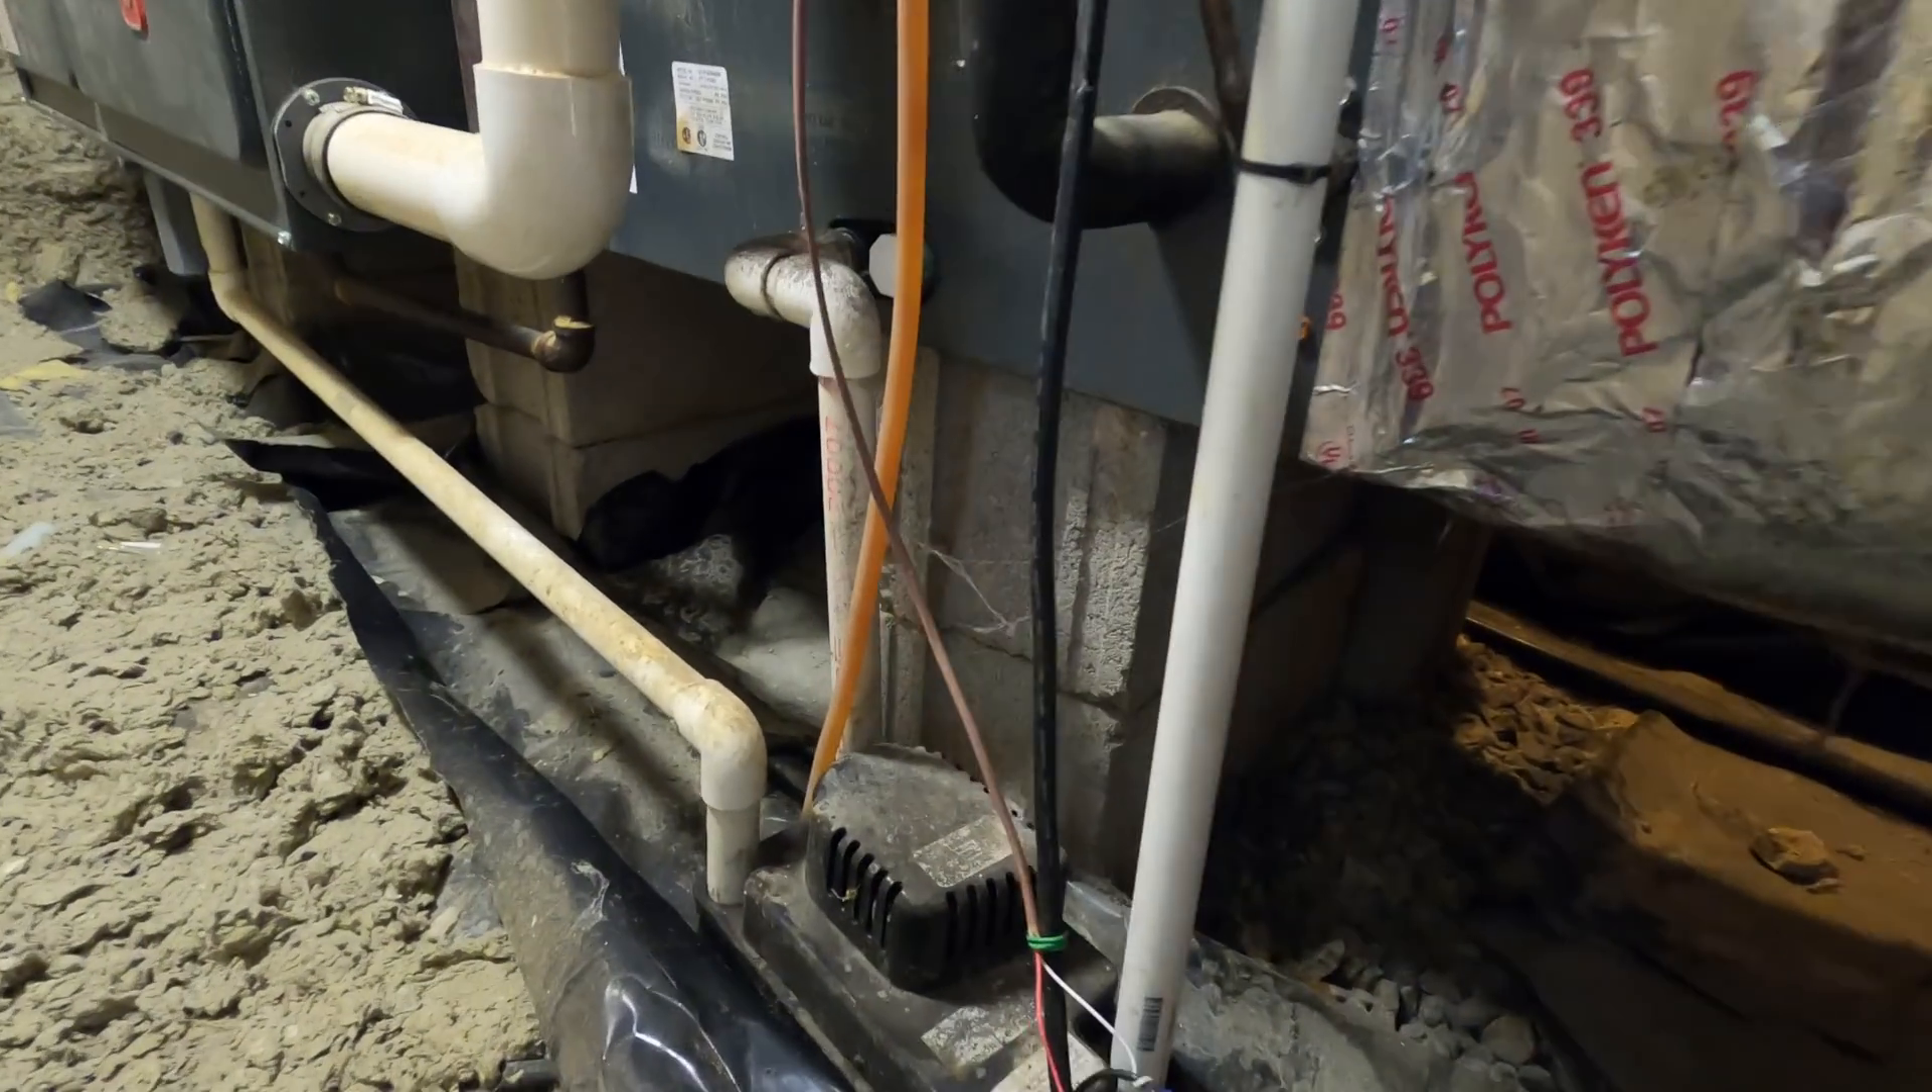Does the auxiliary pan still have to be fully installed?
Yes.